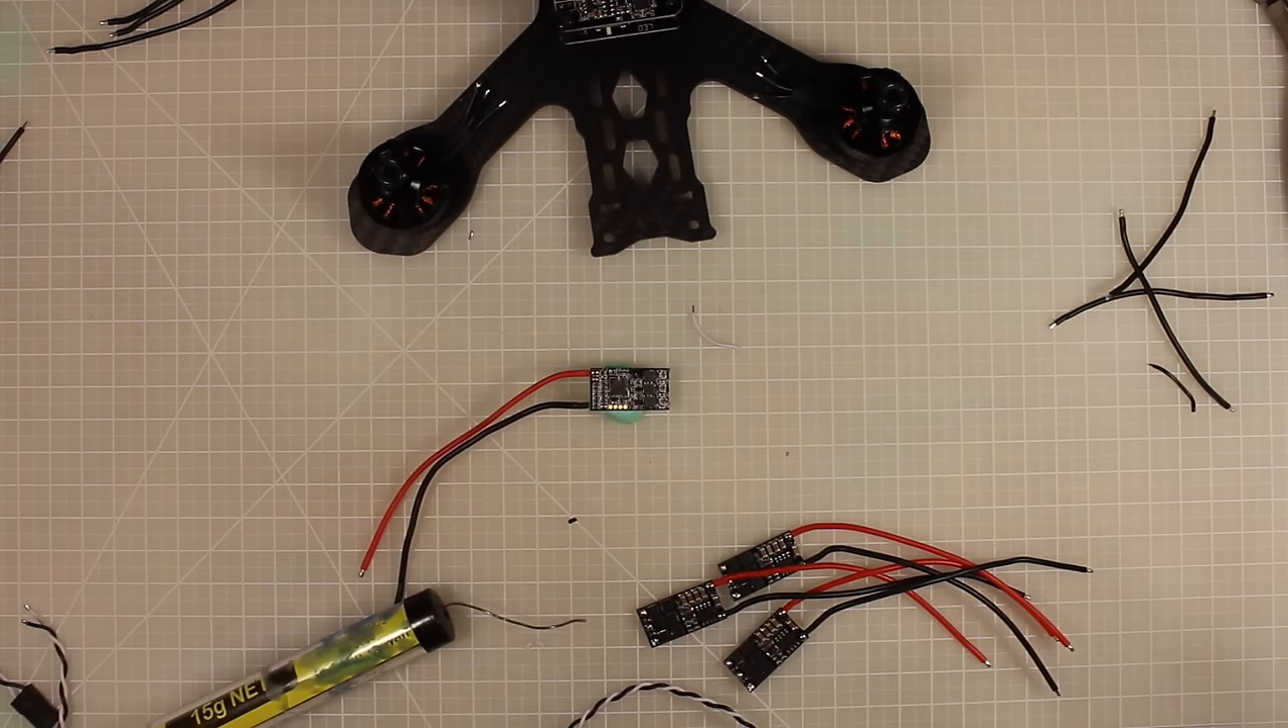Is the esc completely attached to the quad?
No.